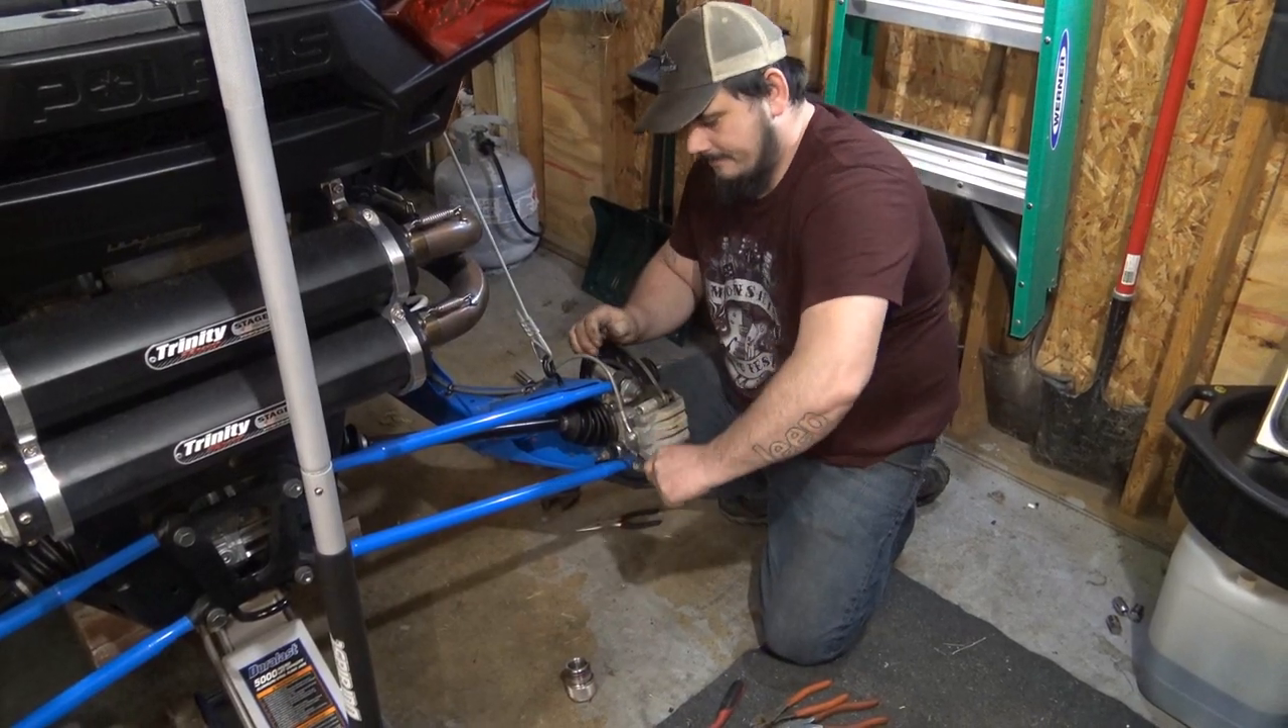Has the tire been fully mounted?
No.